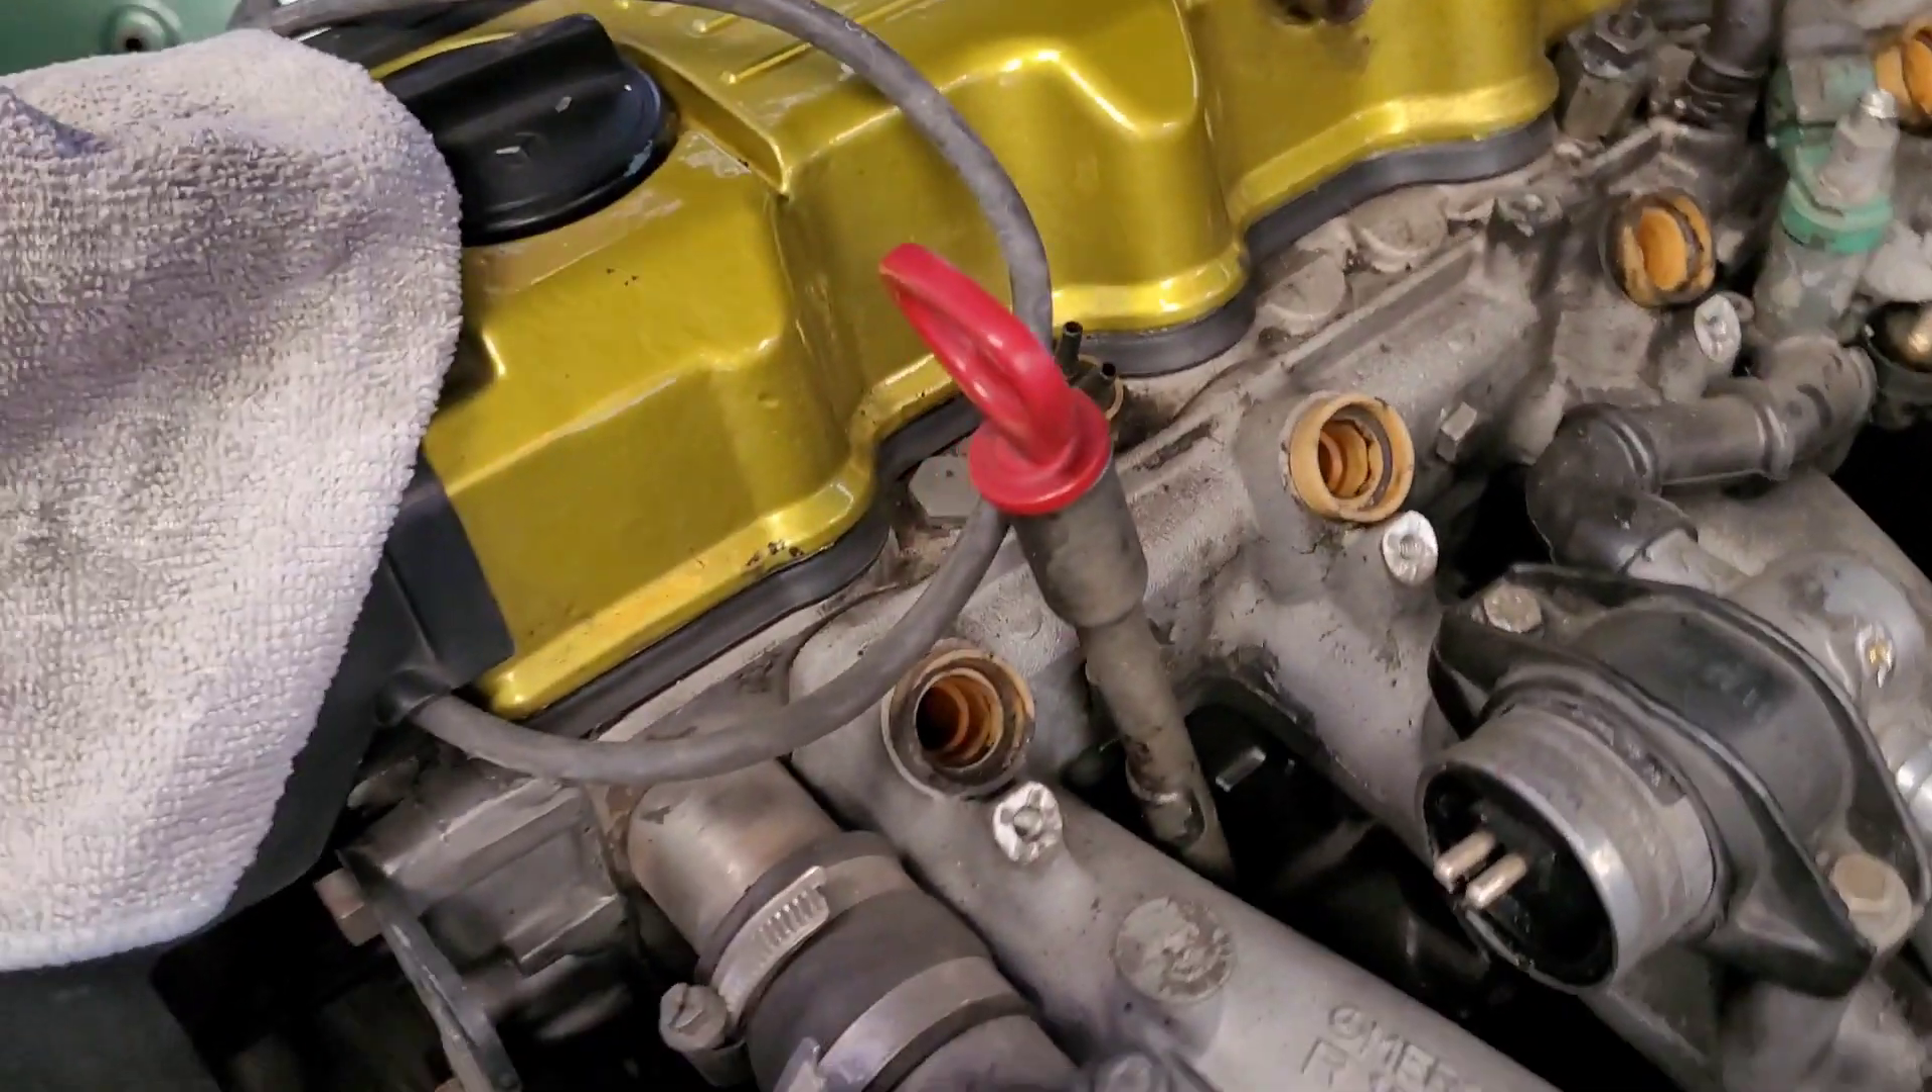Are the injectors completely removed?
Yes.